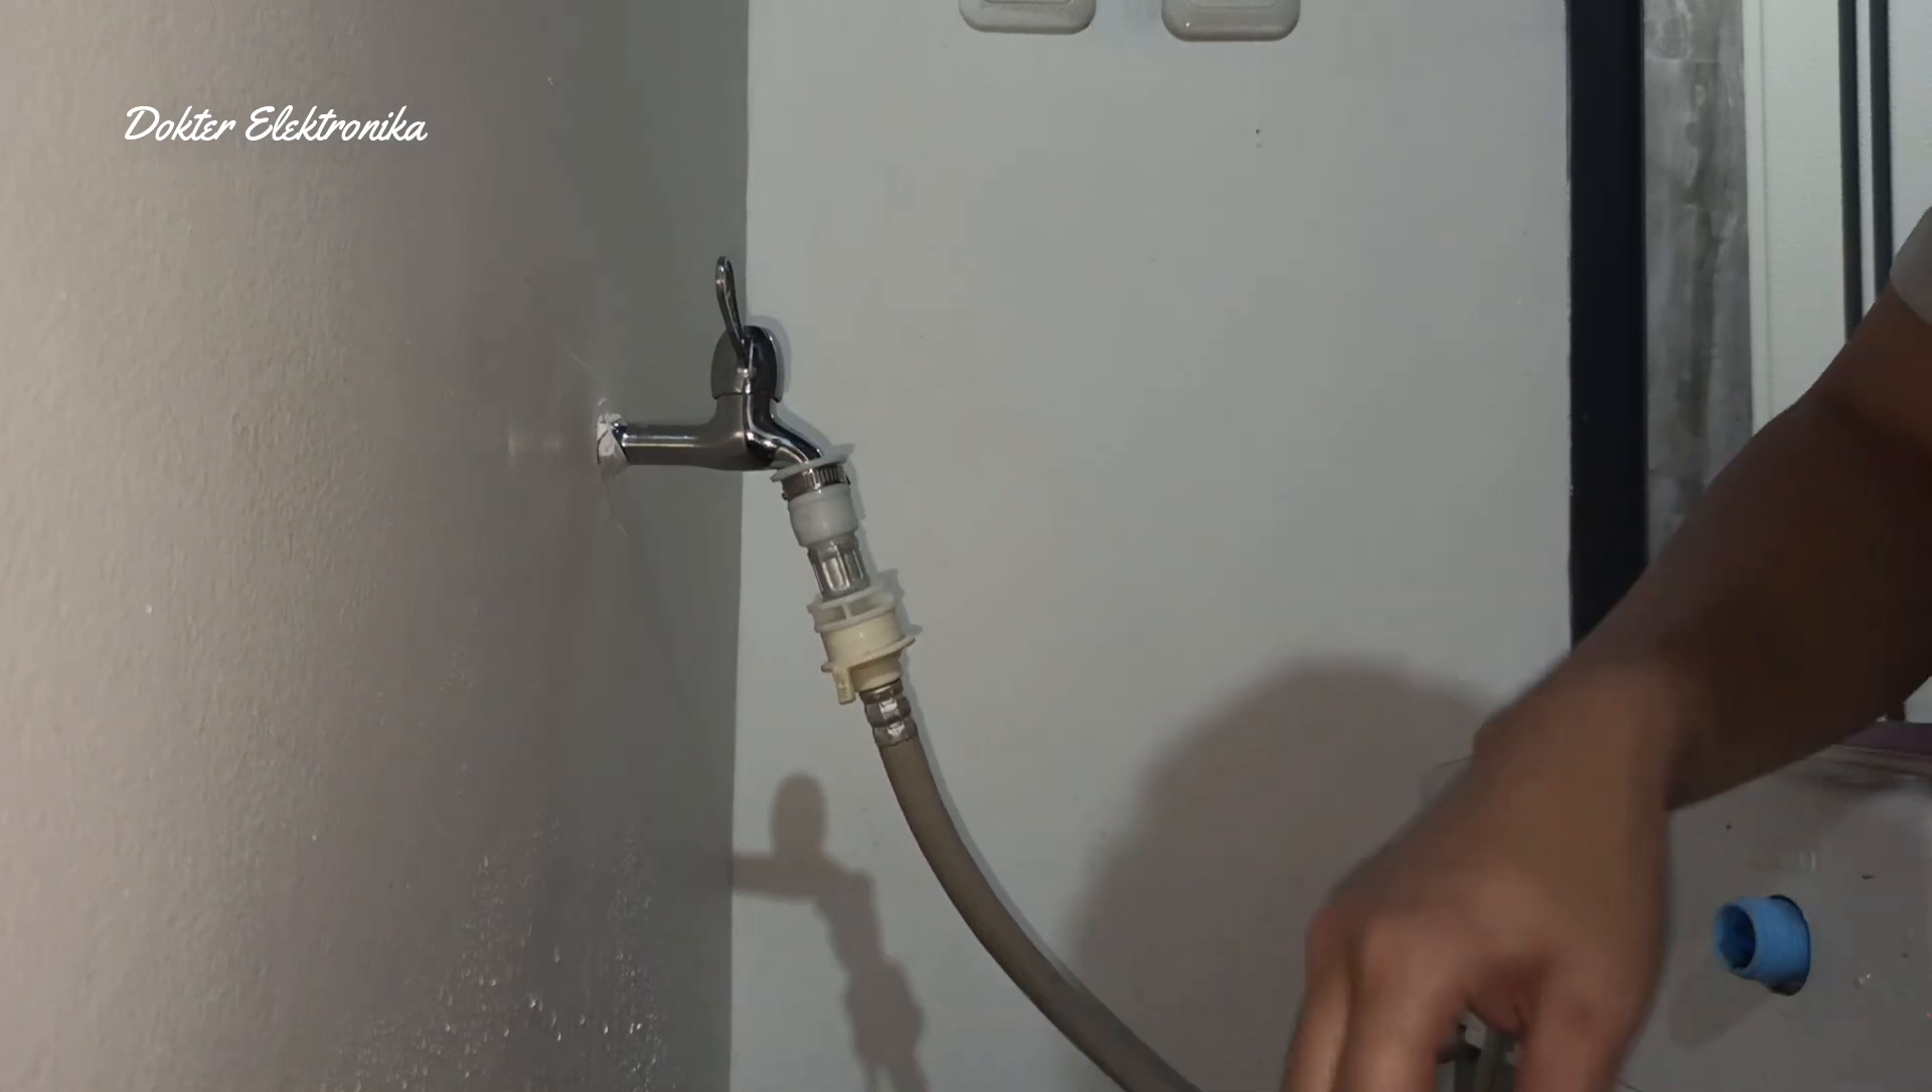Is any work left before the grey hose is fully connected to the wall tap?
No.